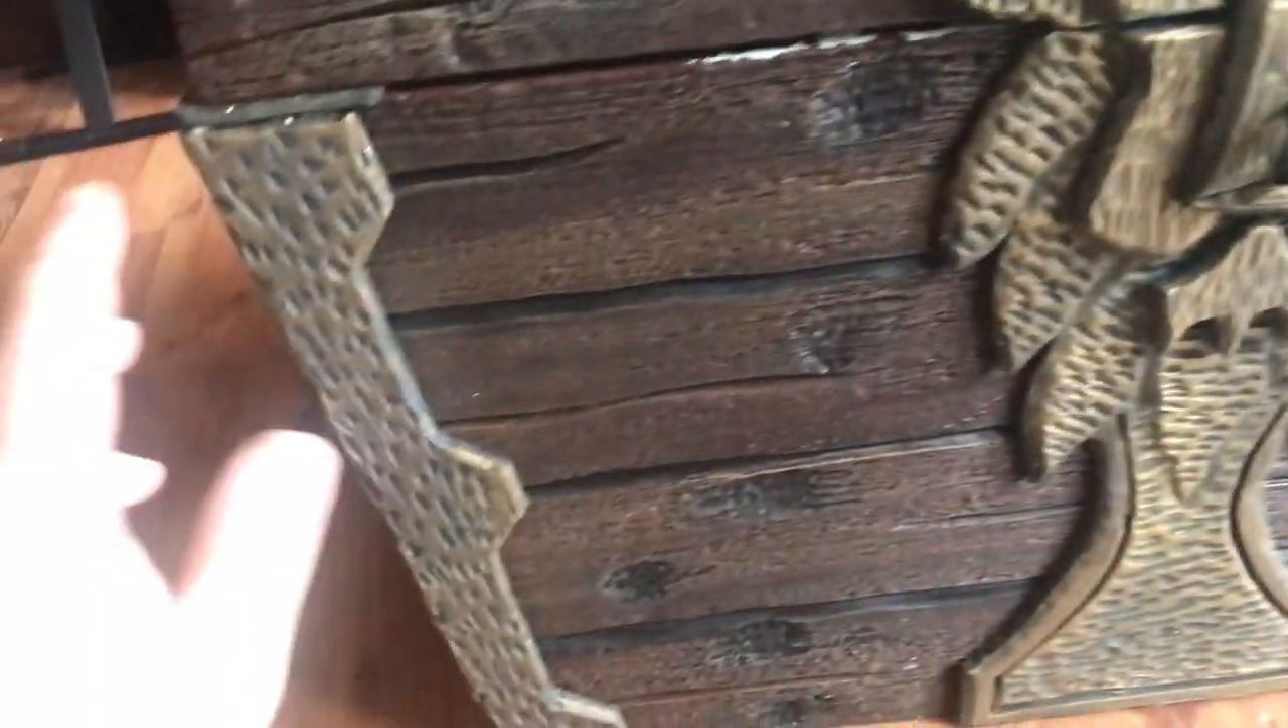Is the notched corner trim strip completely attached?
Yes.